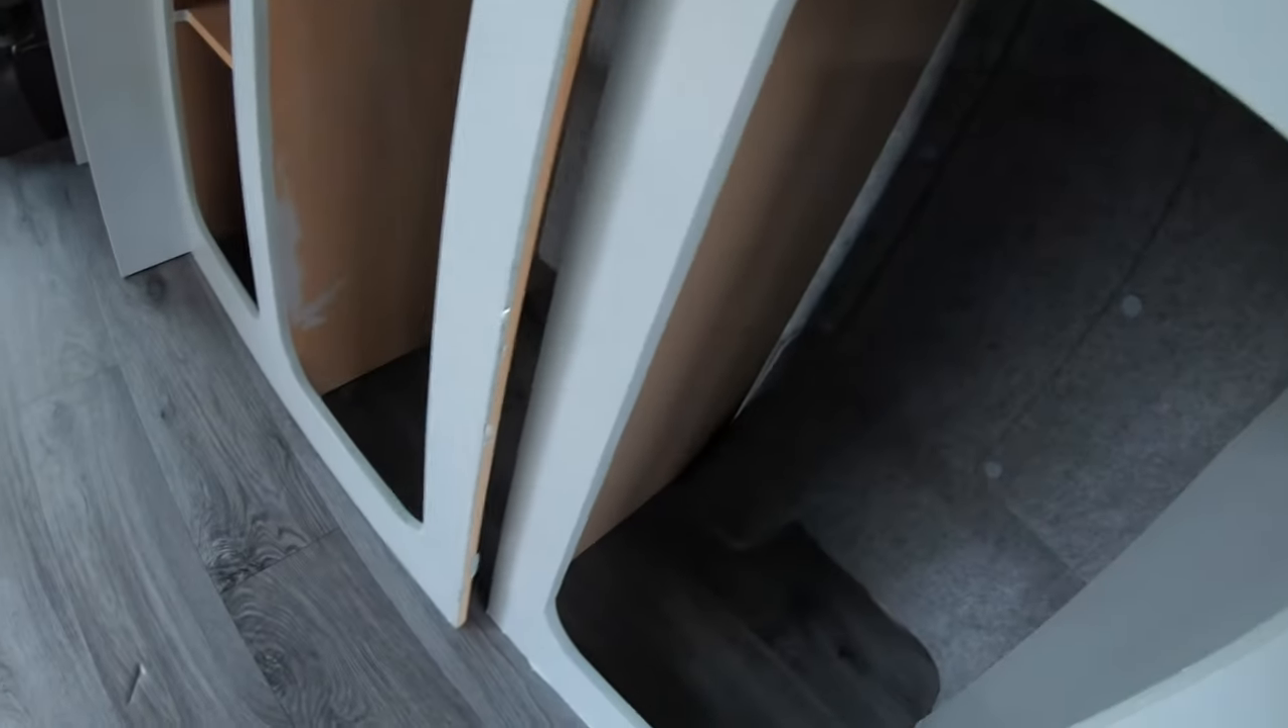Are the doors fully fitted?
No.